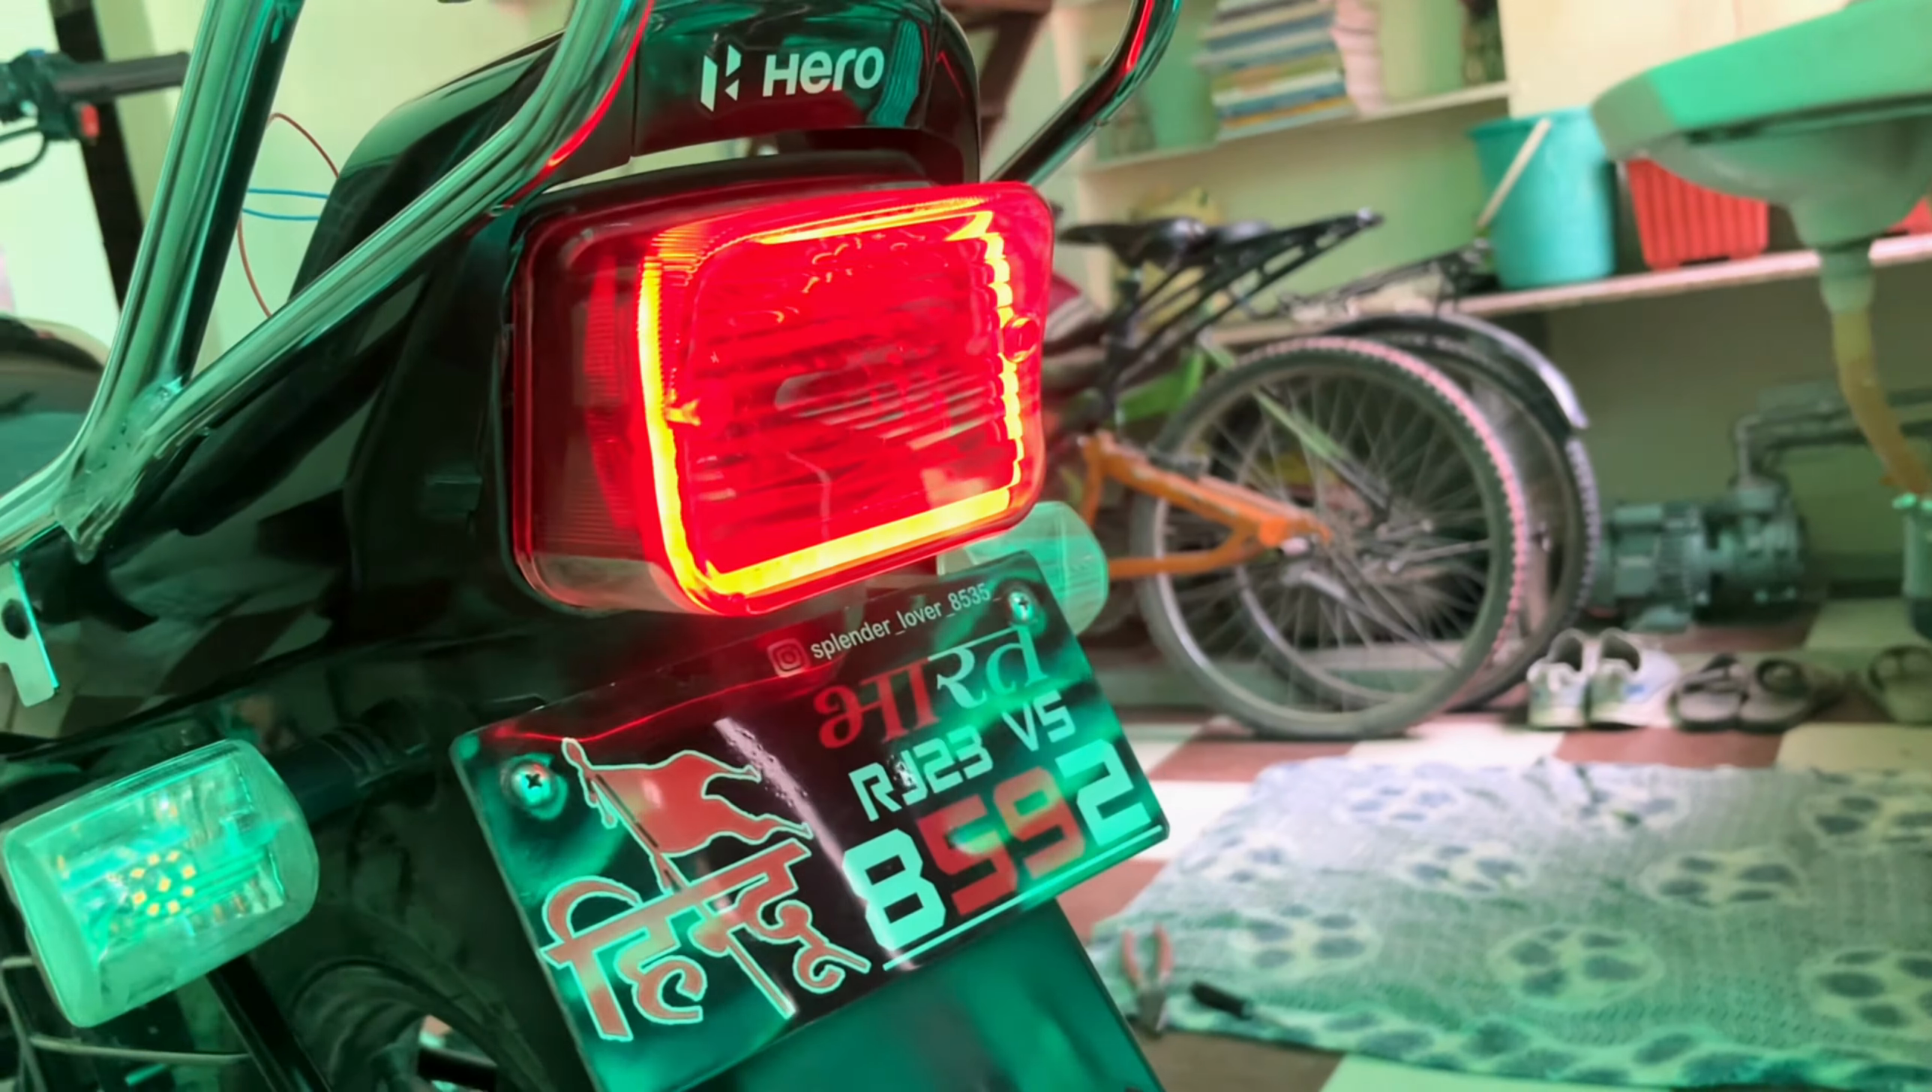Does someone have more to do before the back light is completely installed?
No.